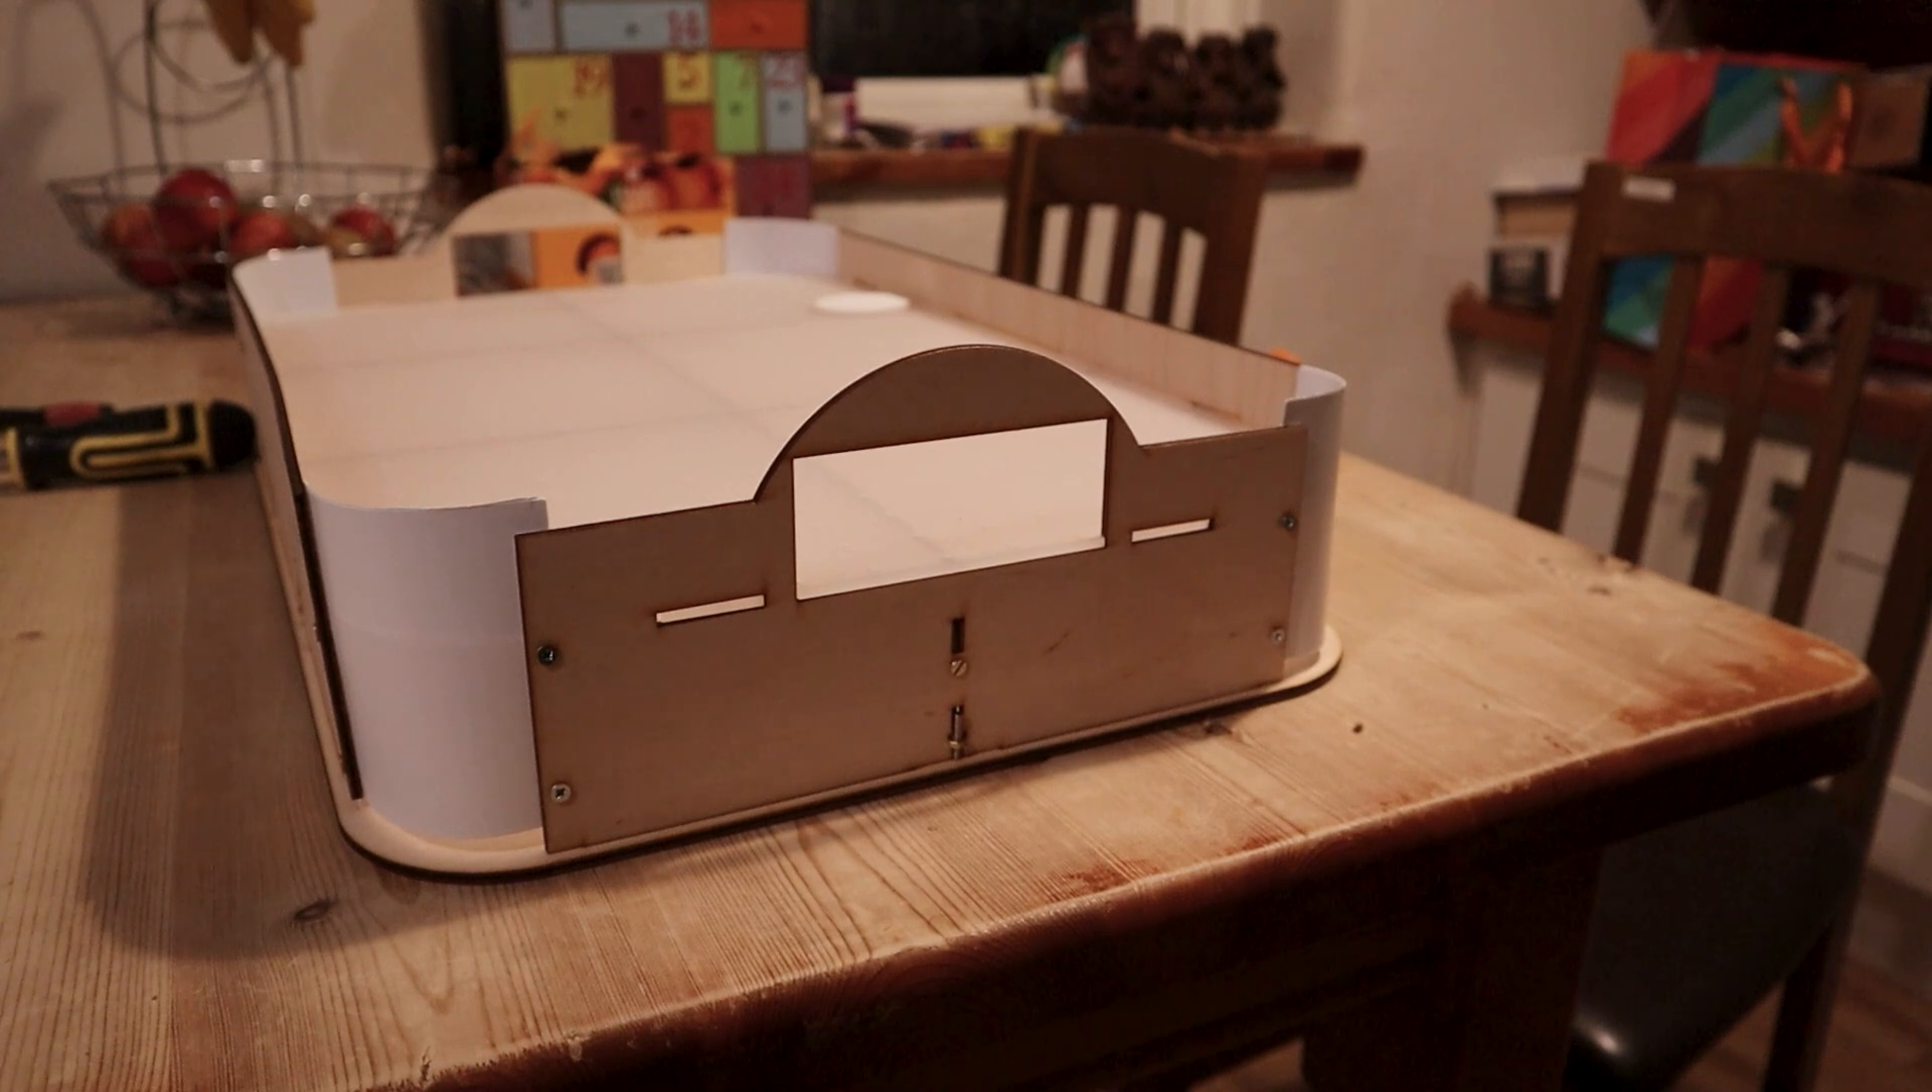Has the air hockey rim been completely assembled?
Yes.